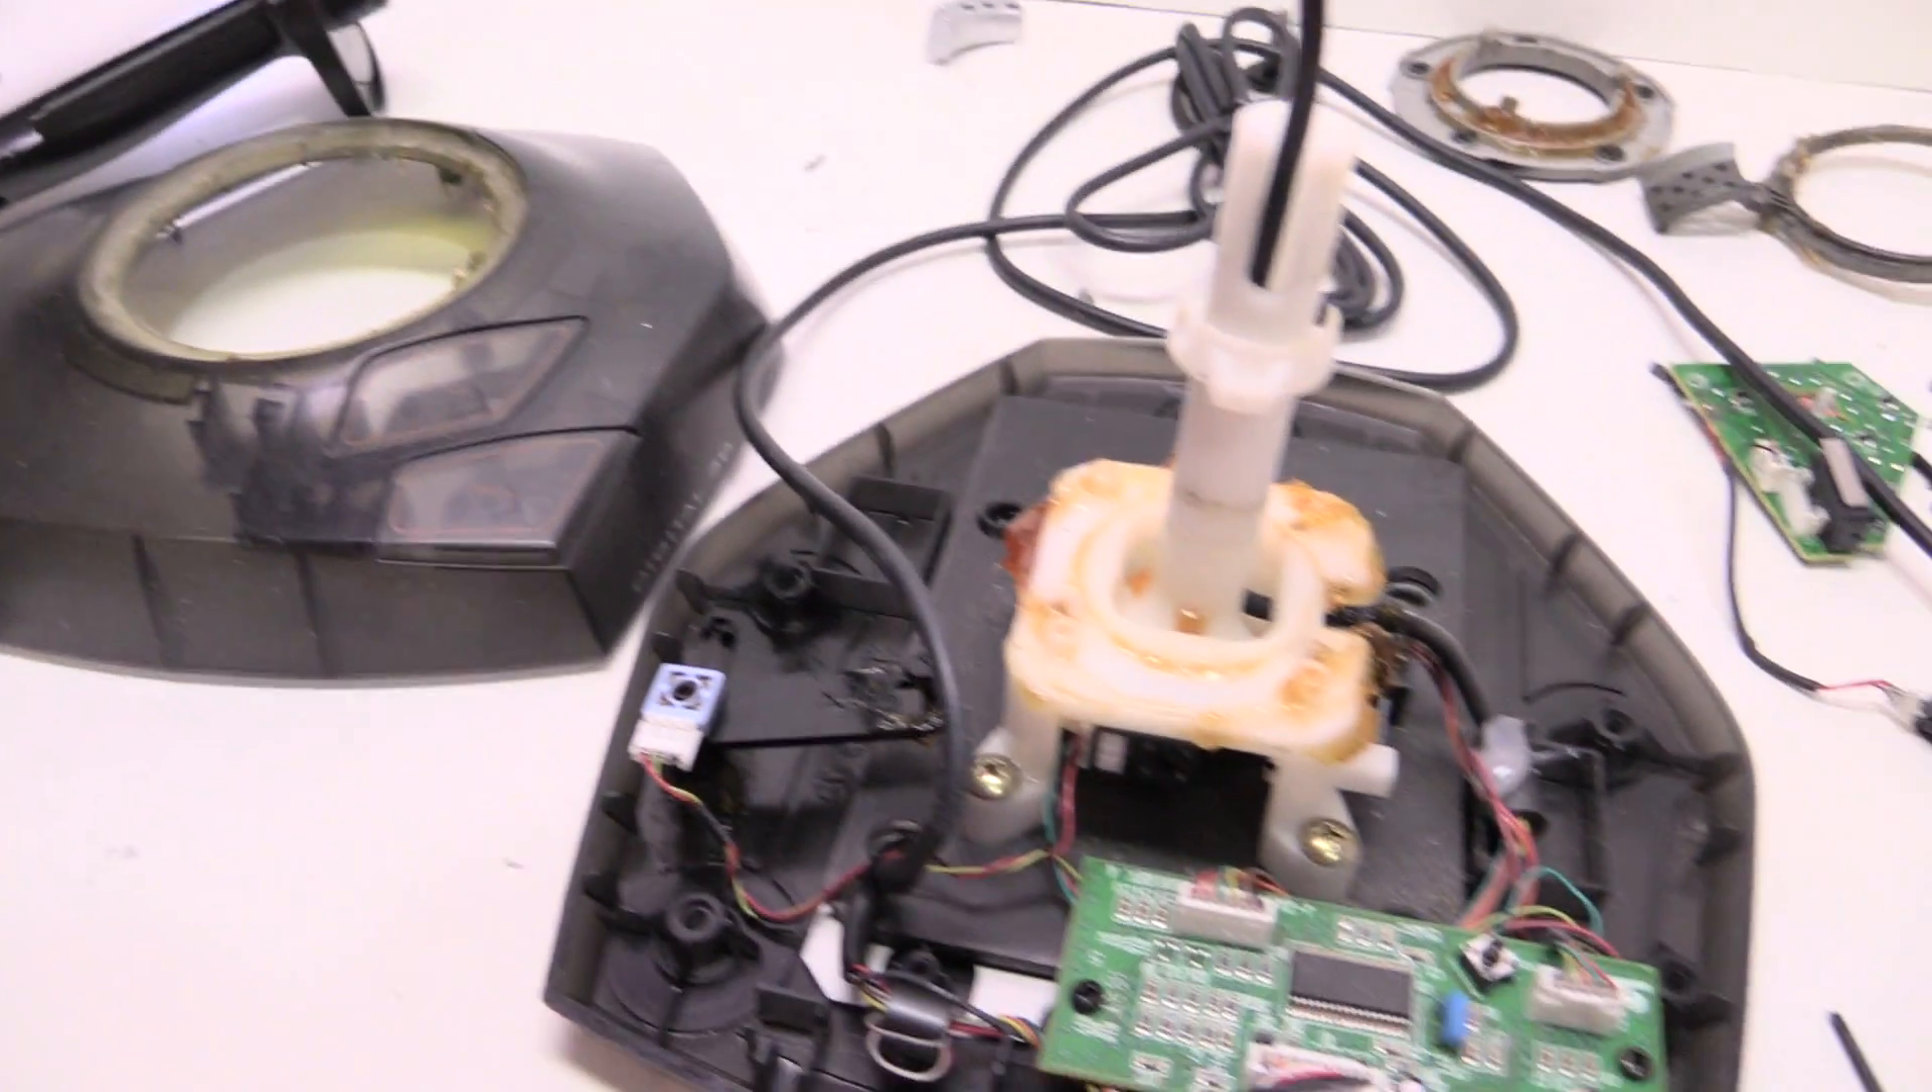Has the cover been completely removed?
Yes.